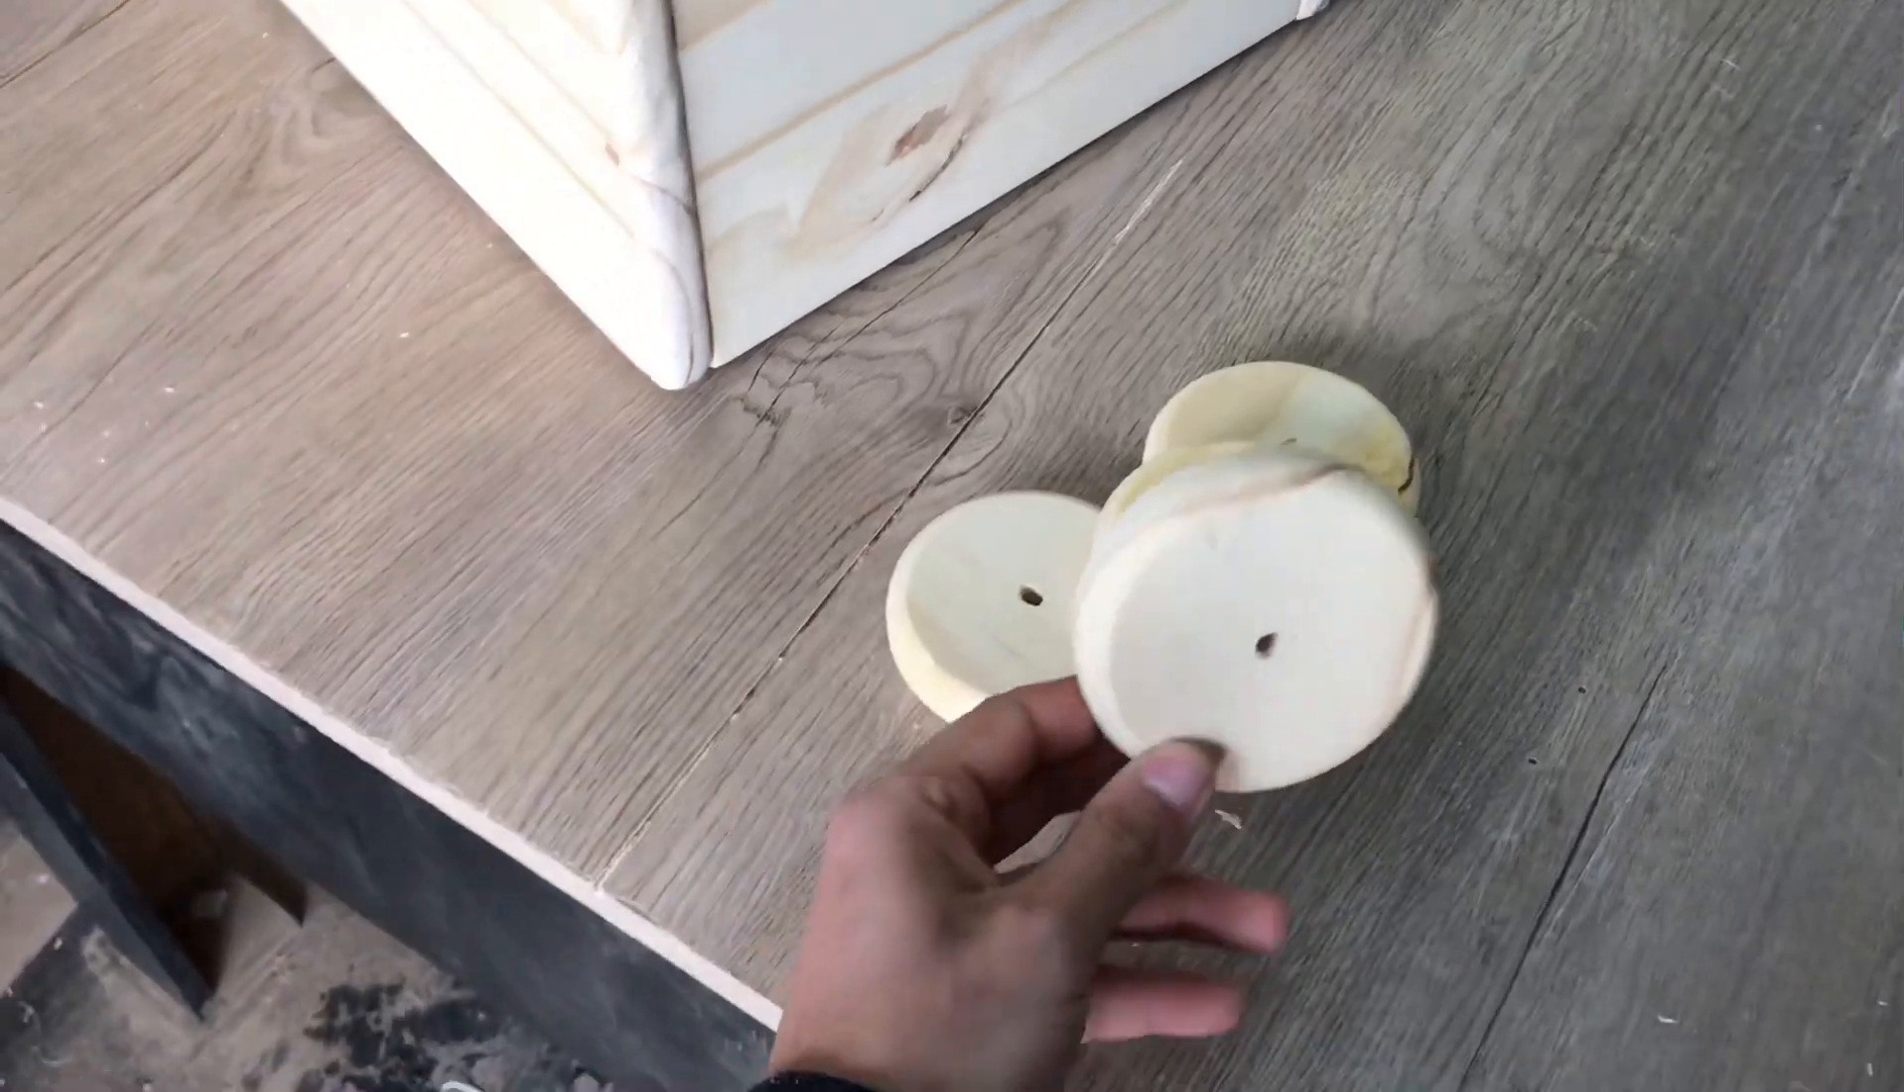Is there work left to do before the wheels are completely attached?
Yes.